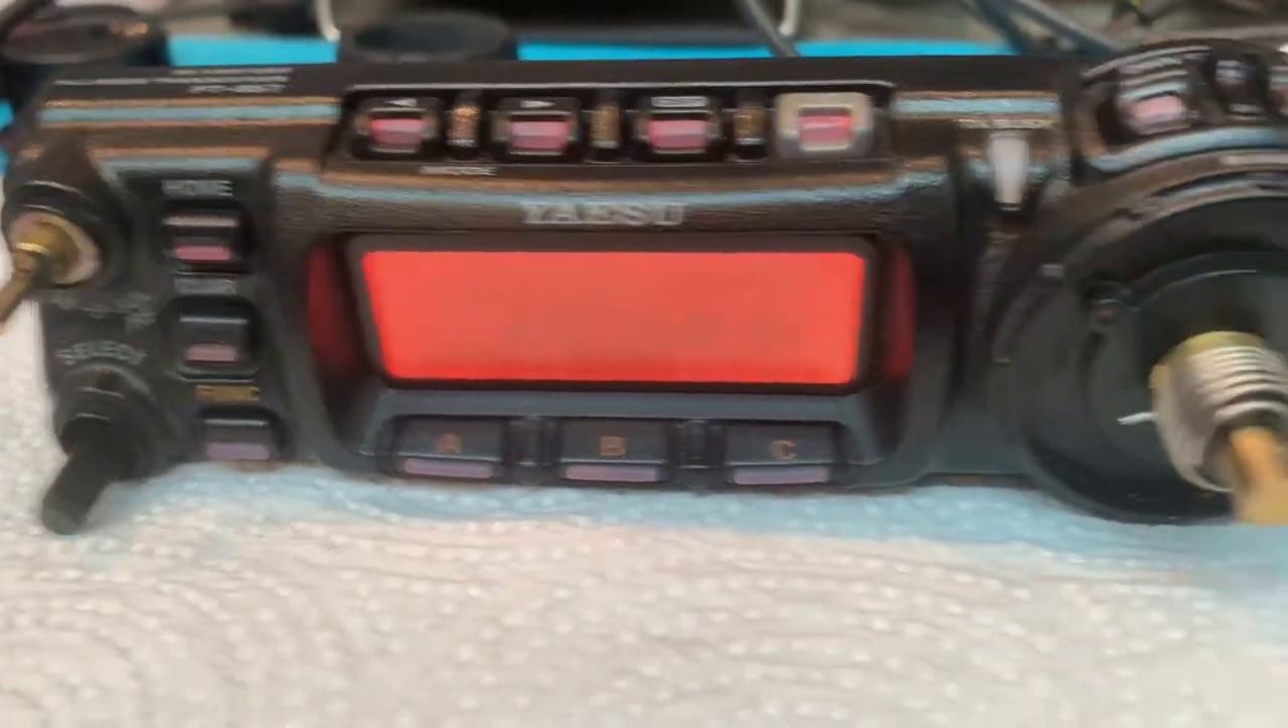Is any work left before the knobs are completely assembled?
Yes.